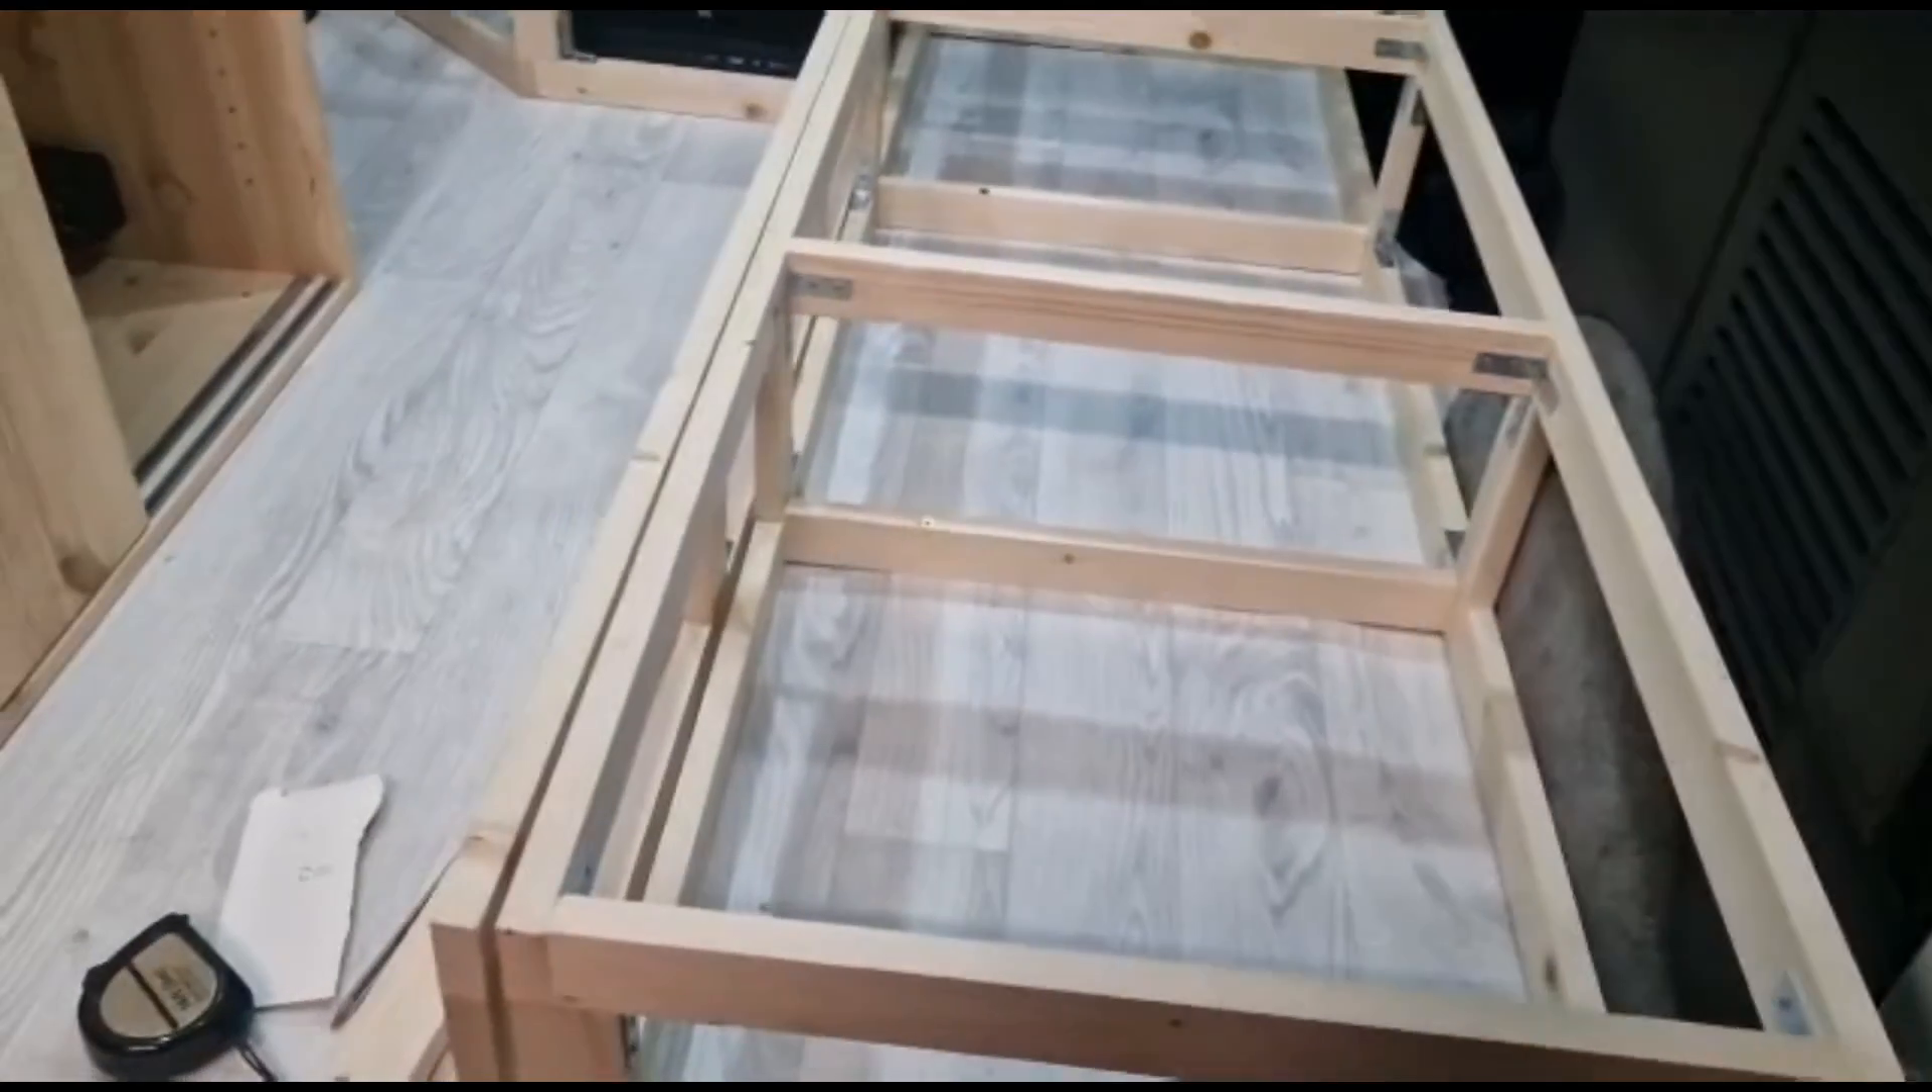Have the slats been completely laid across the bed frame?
No.